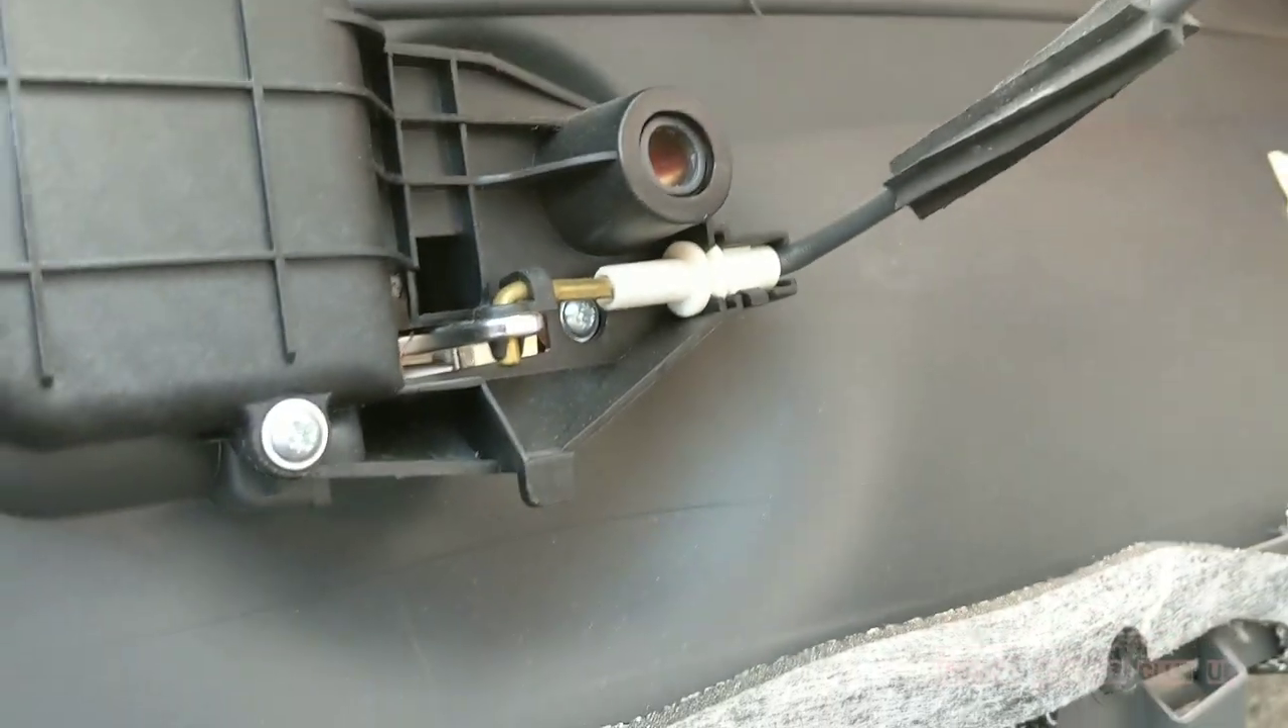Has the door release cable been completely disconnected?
No.